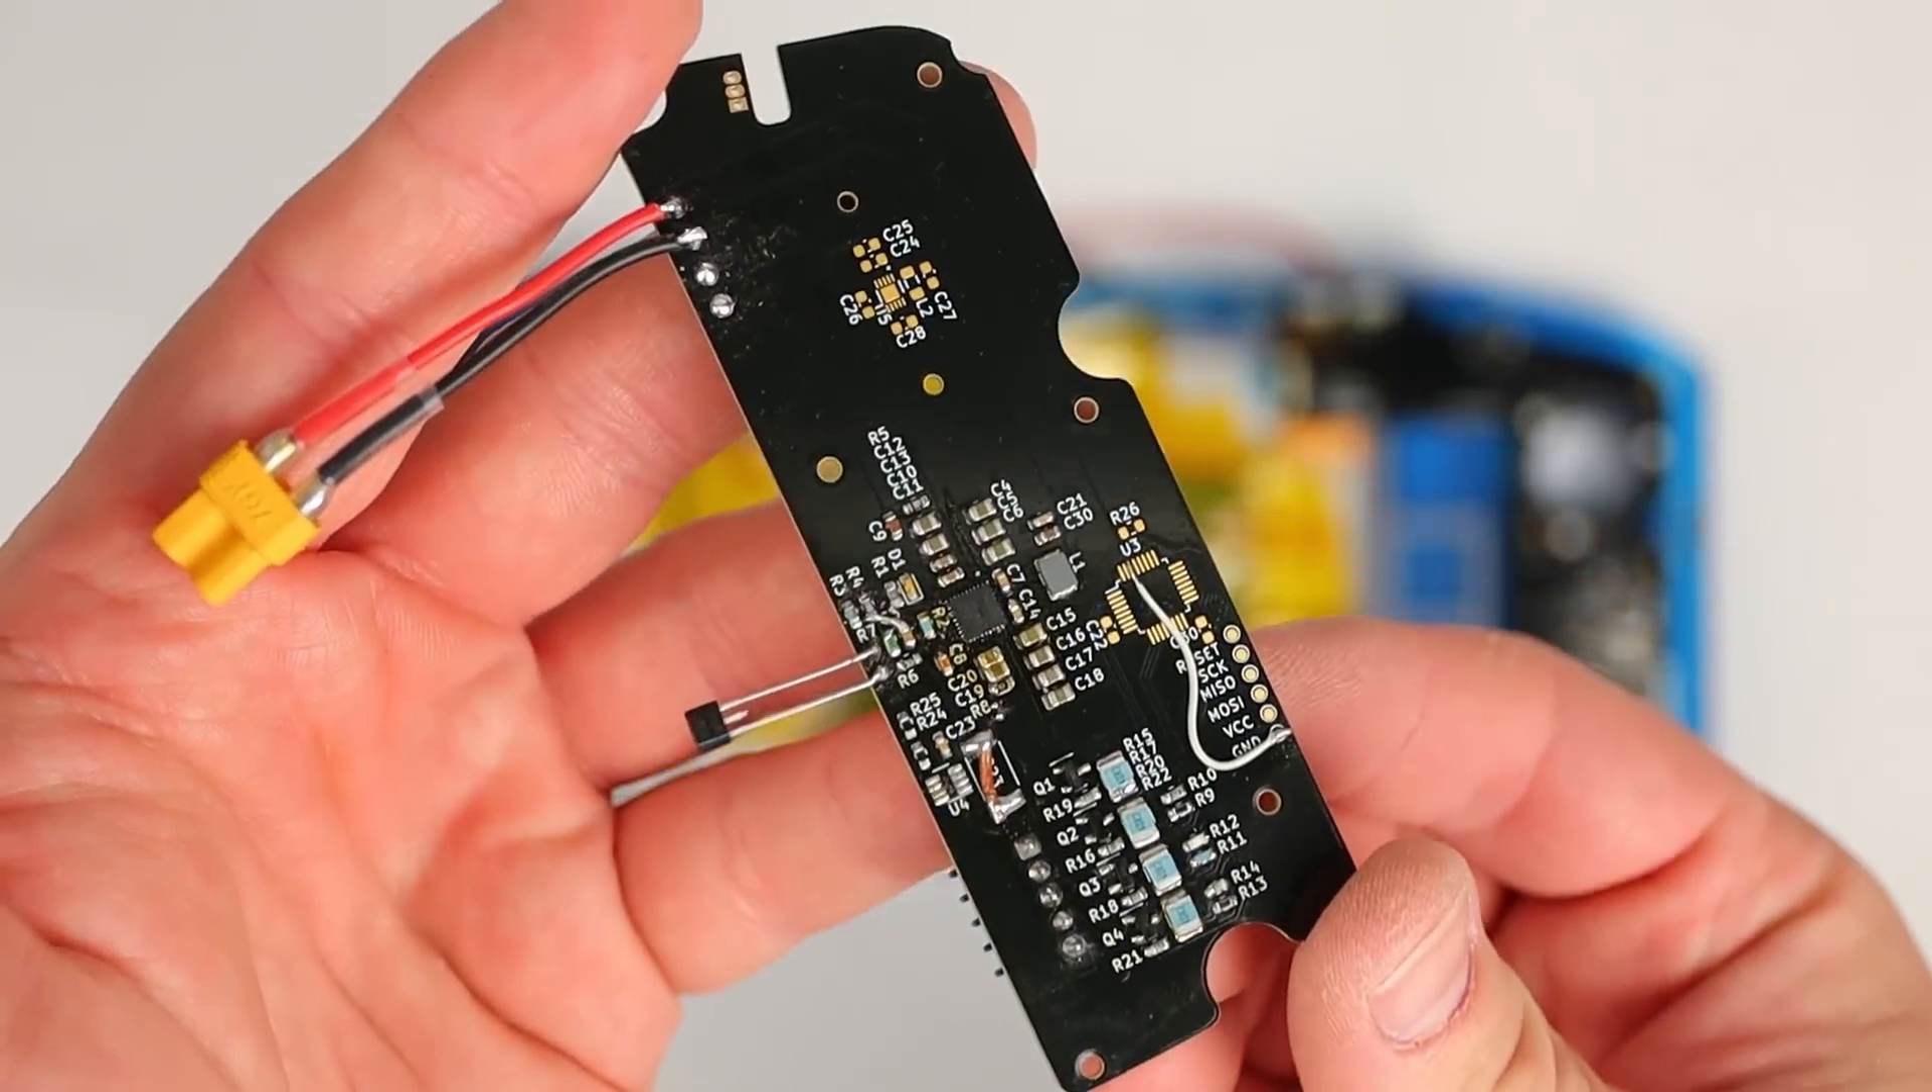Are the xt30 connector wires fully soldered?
Yes.